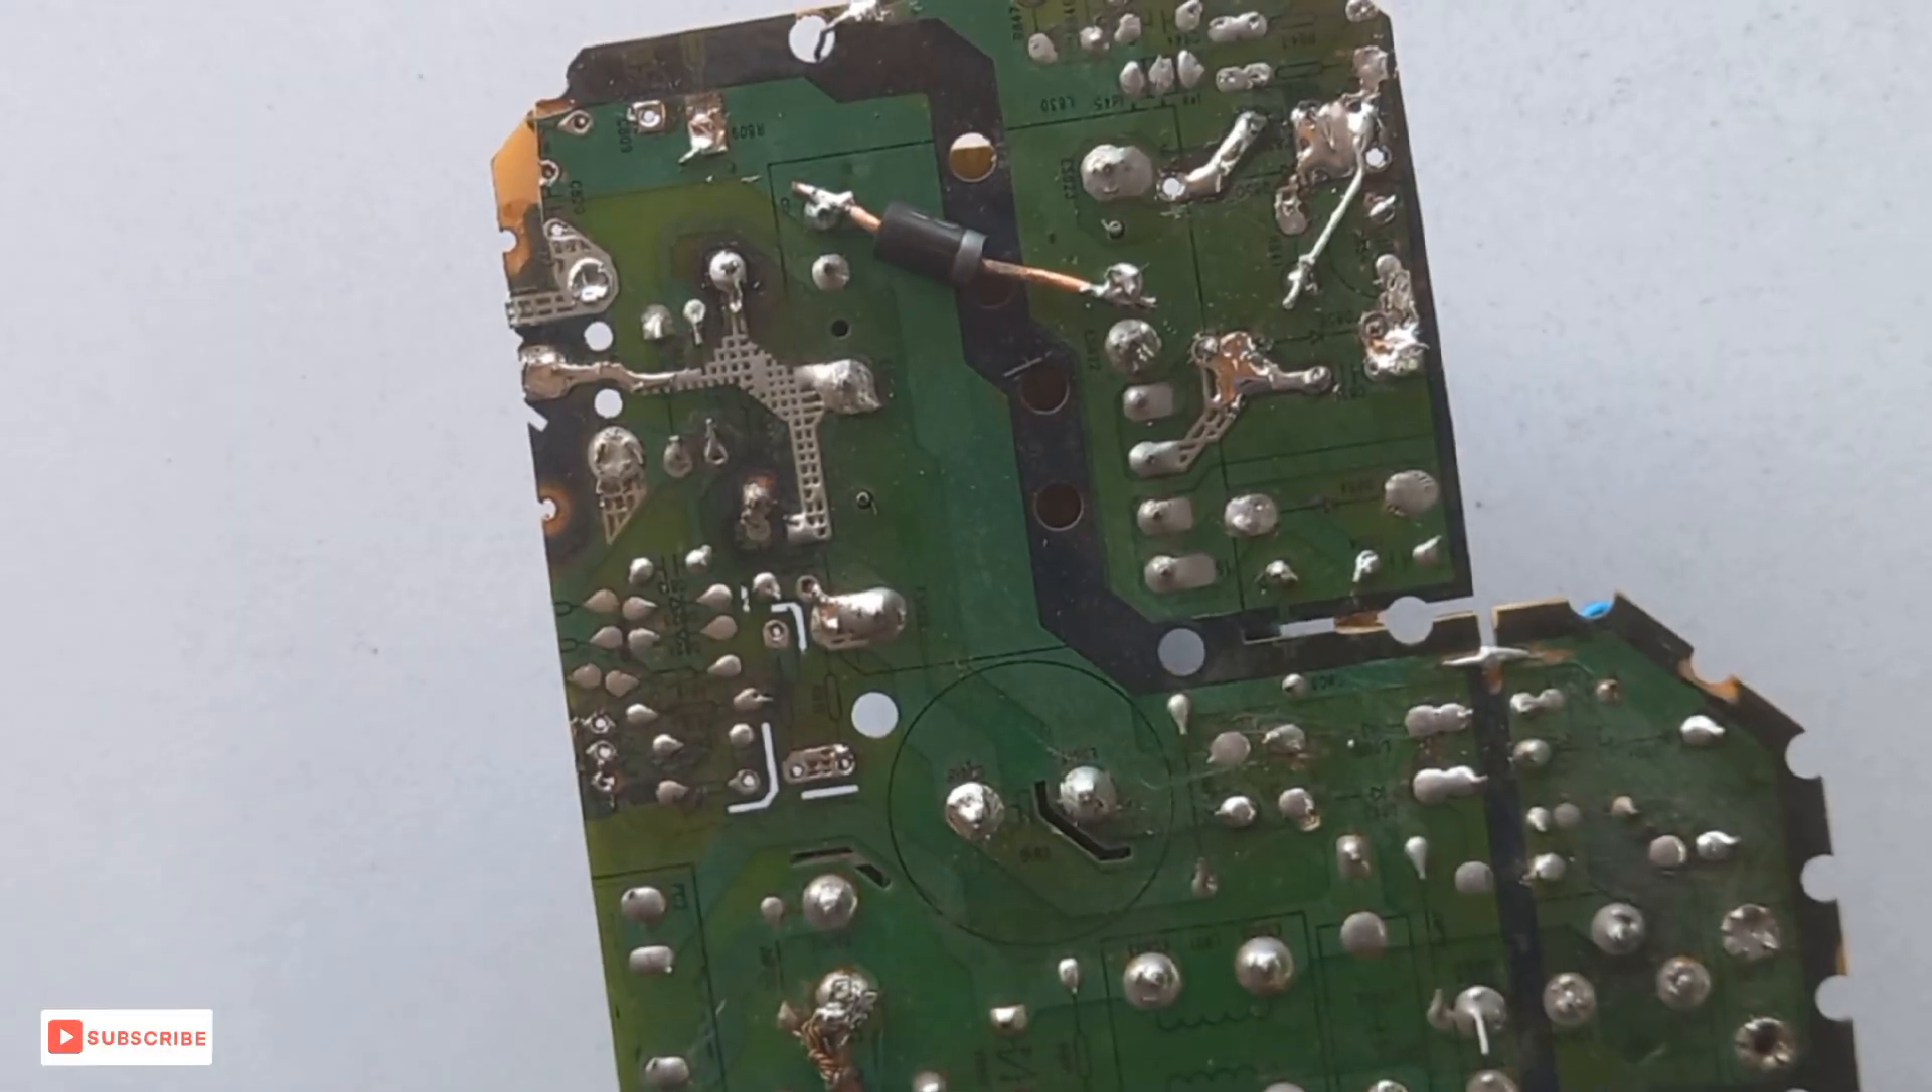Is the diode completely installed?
Yes.